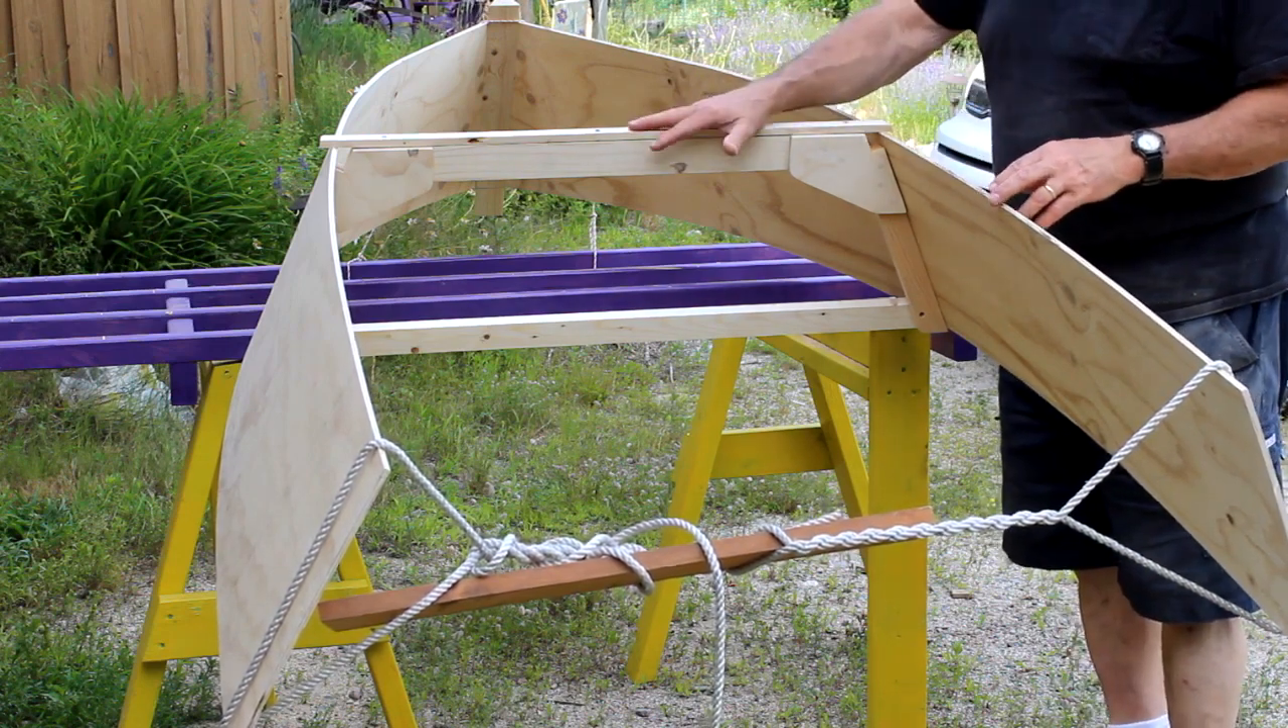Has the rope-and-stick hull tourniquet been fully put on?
Yes.